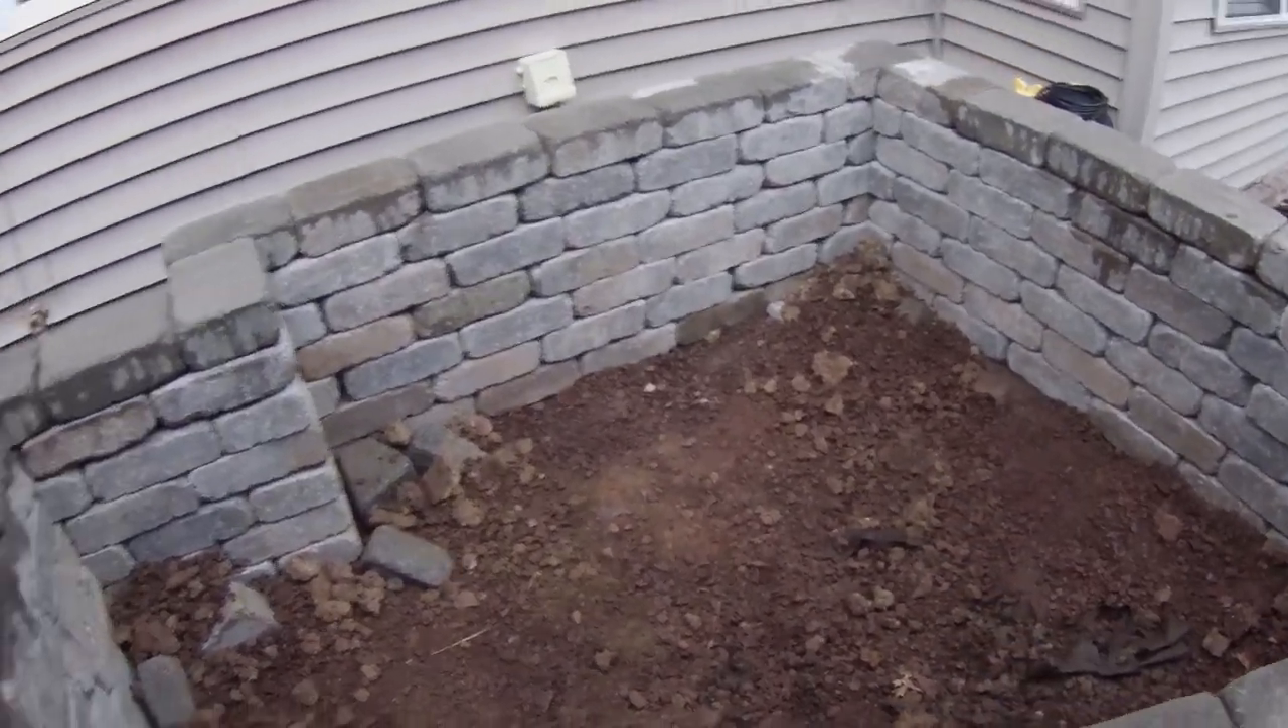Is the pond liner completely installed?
No.